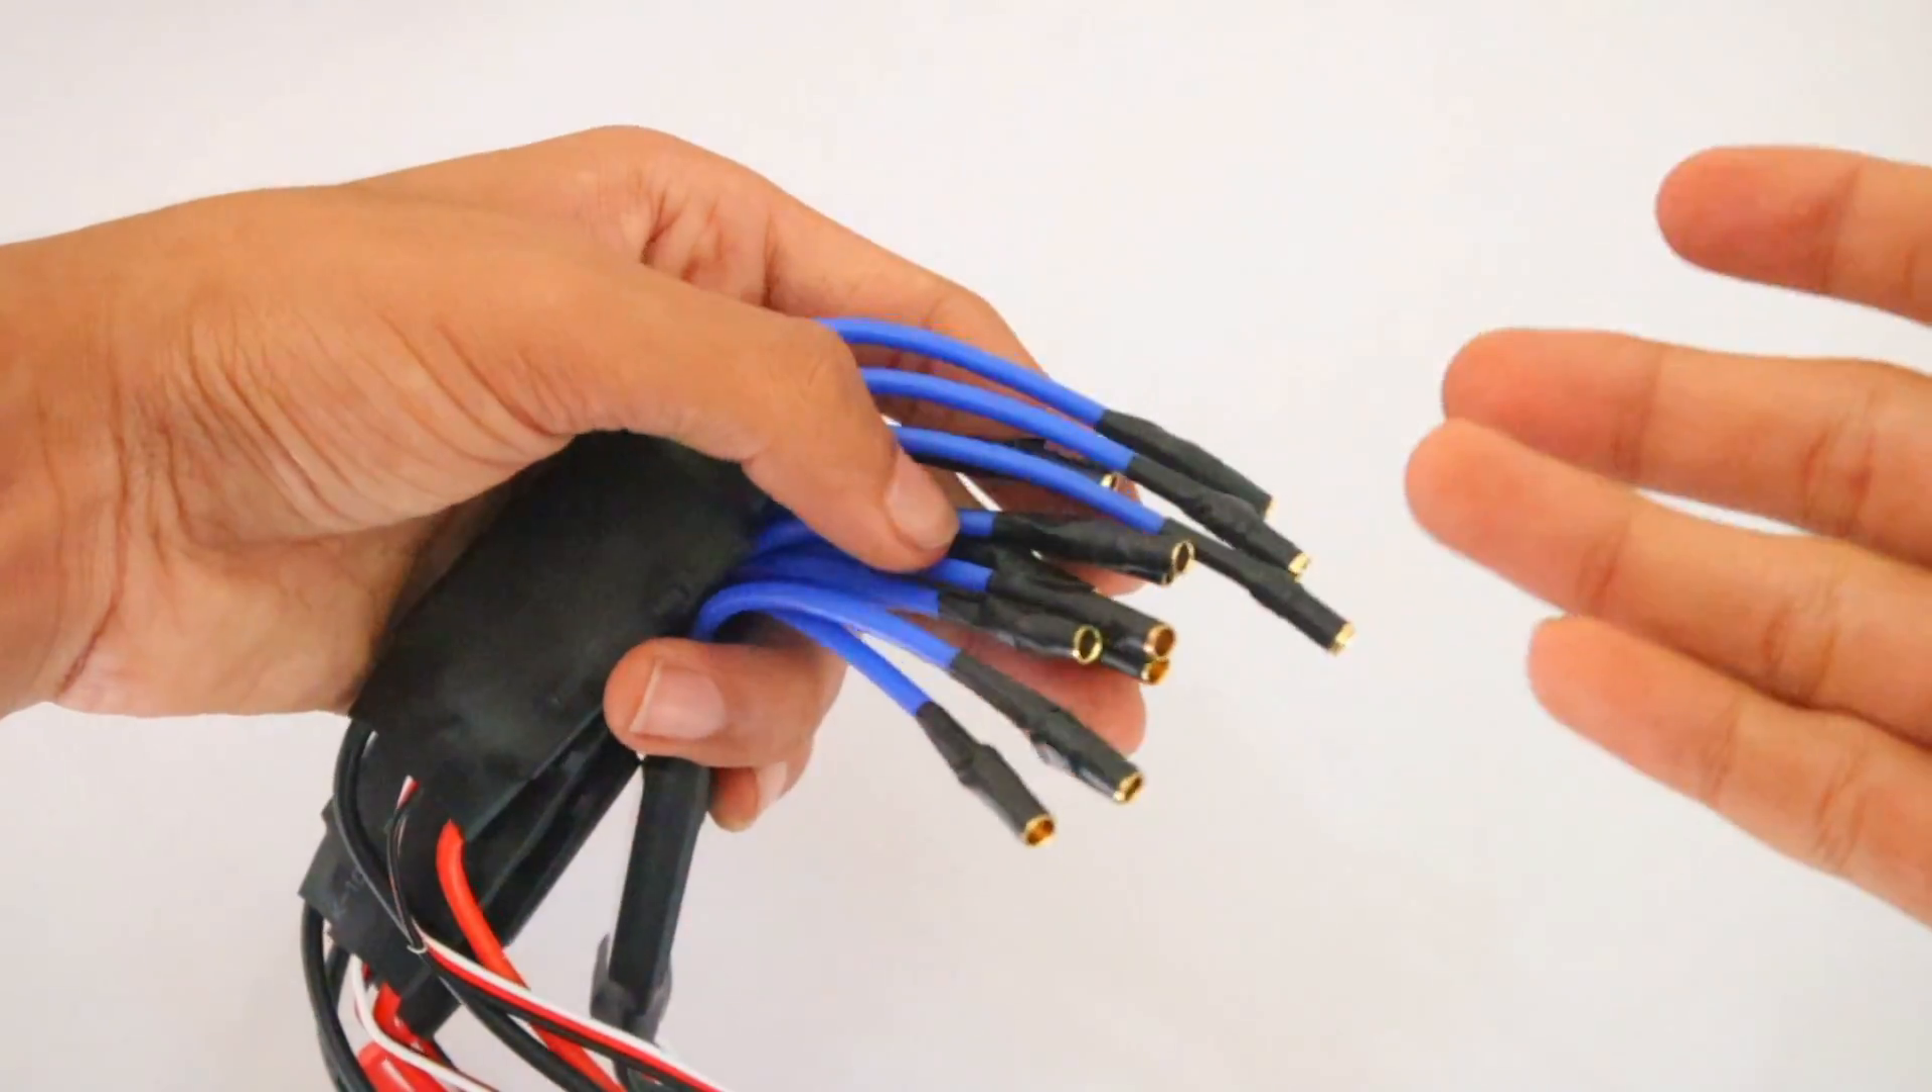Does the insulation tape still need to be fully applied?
No.